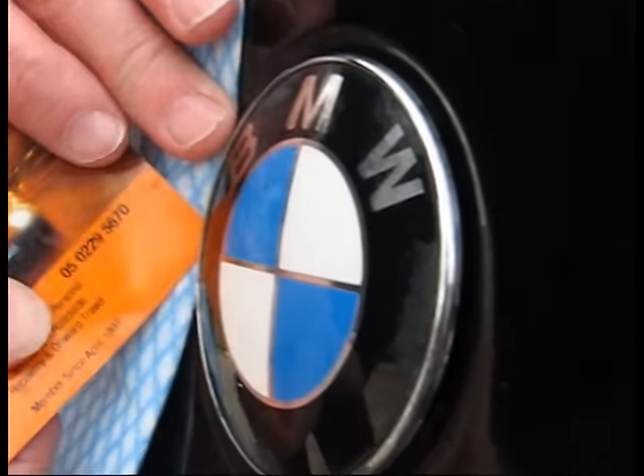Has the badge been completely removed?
No.